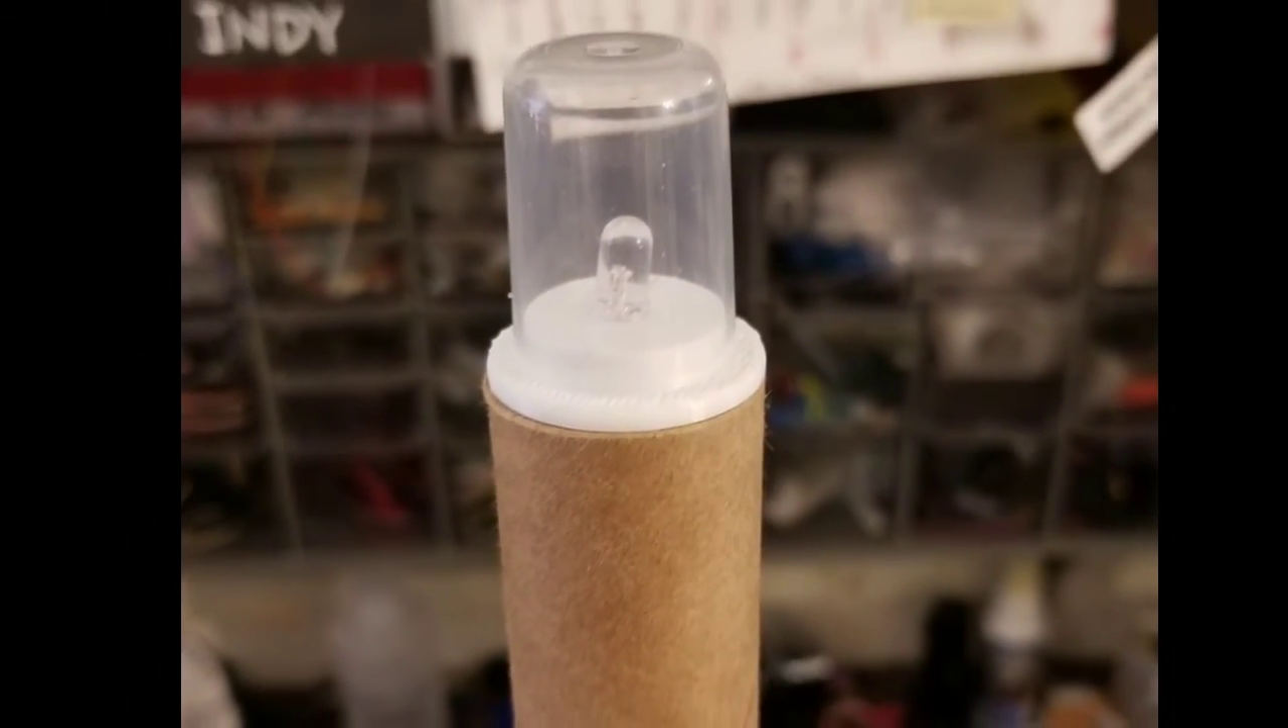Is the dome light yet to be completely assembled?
No.